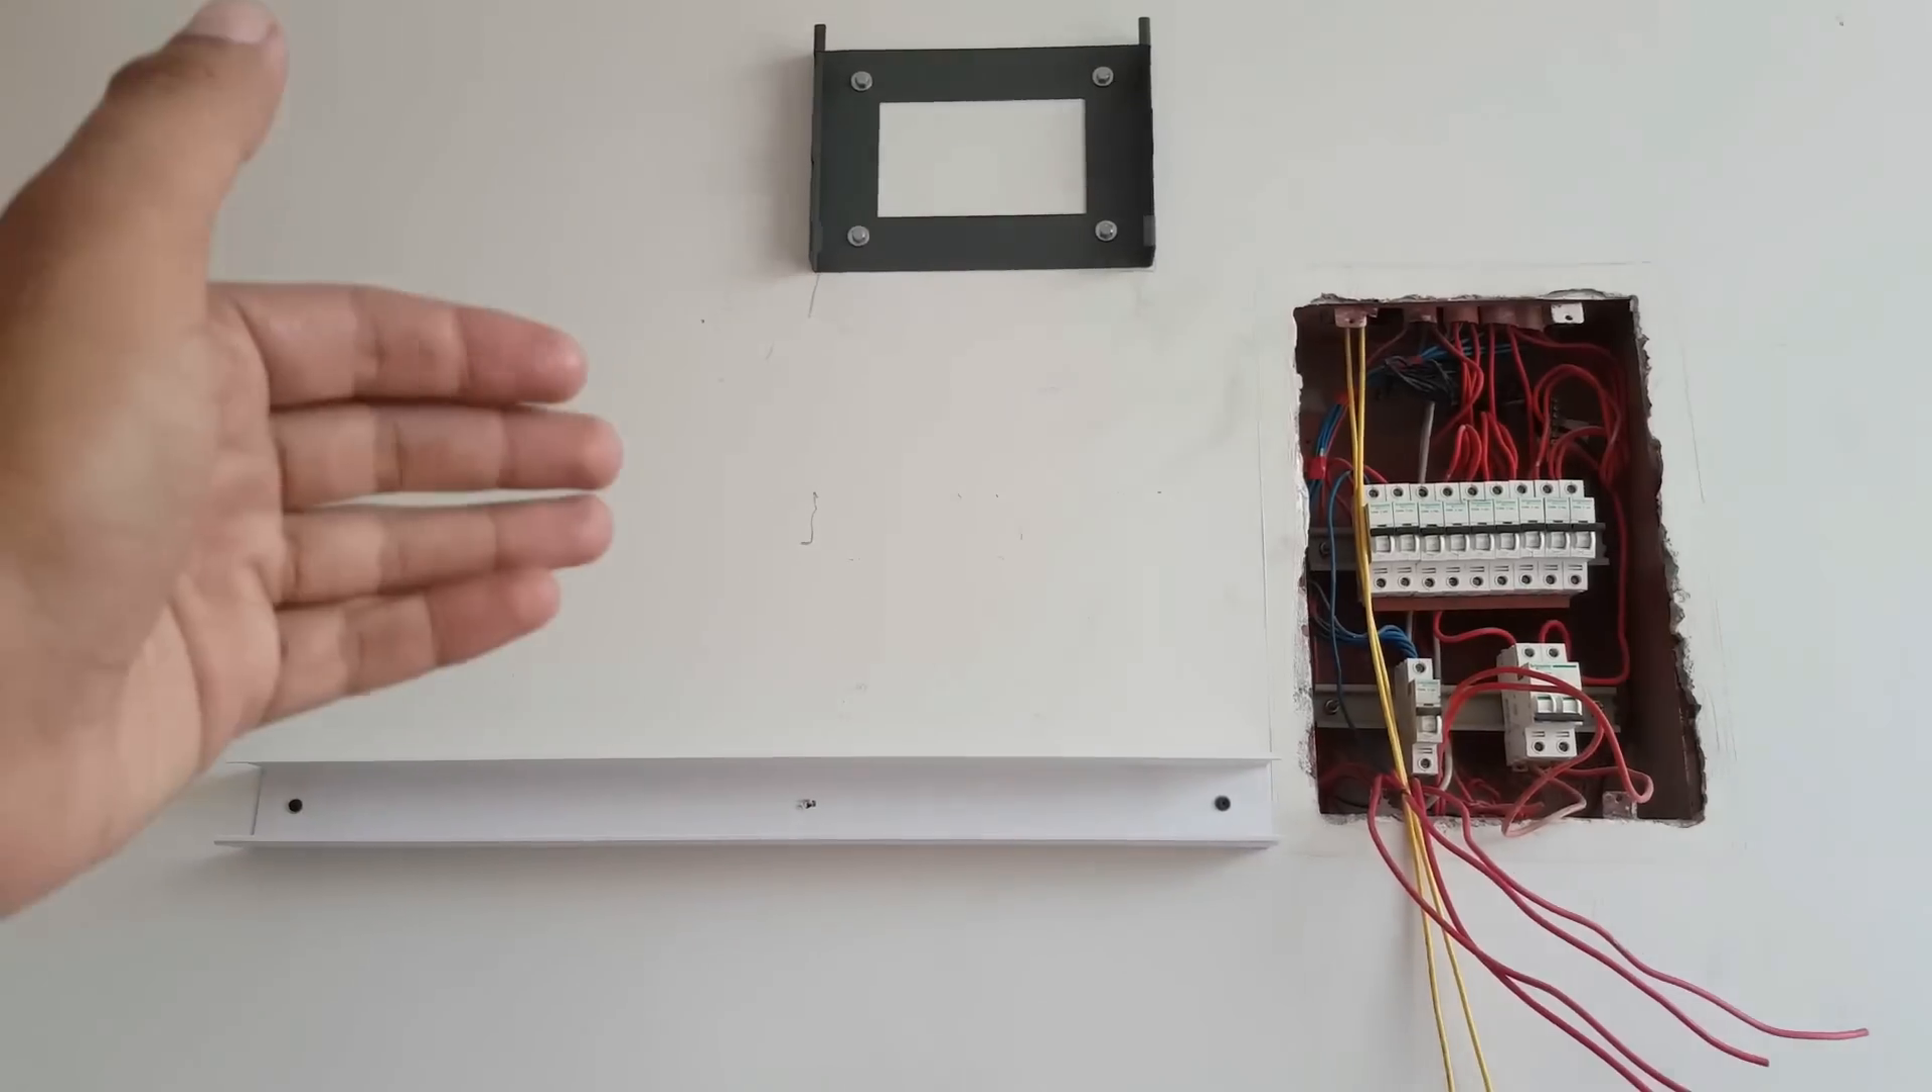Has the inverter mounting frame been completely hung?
Yes.